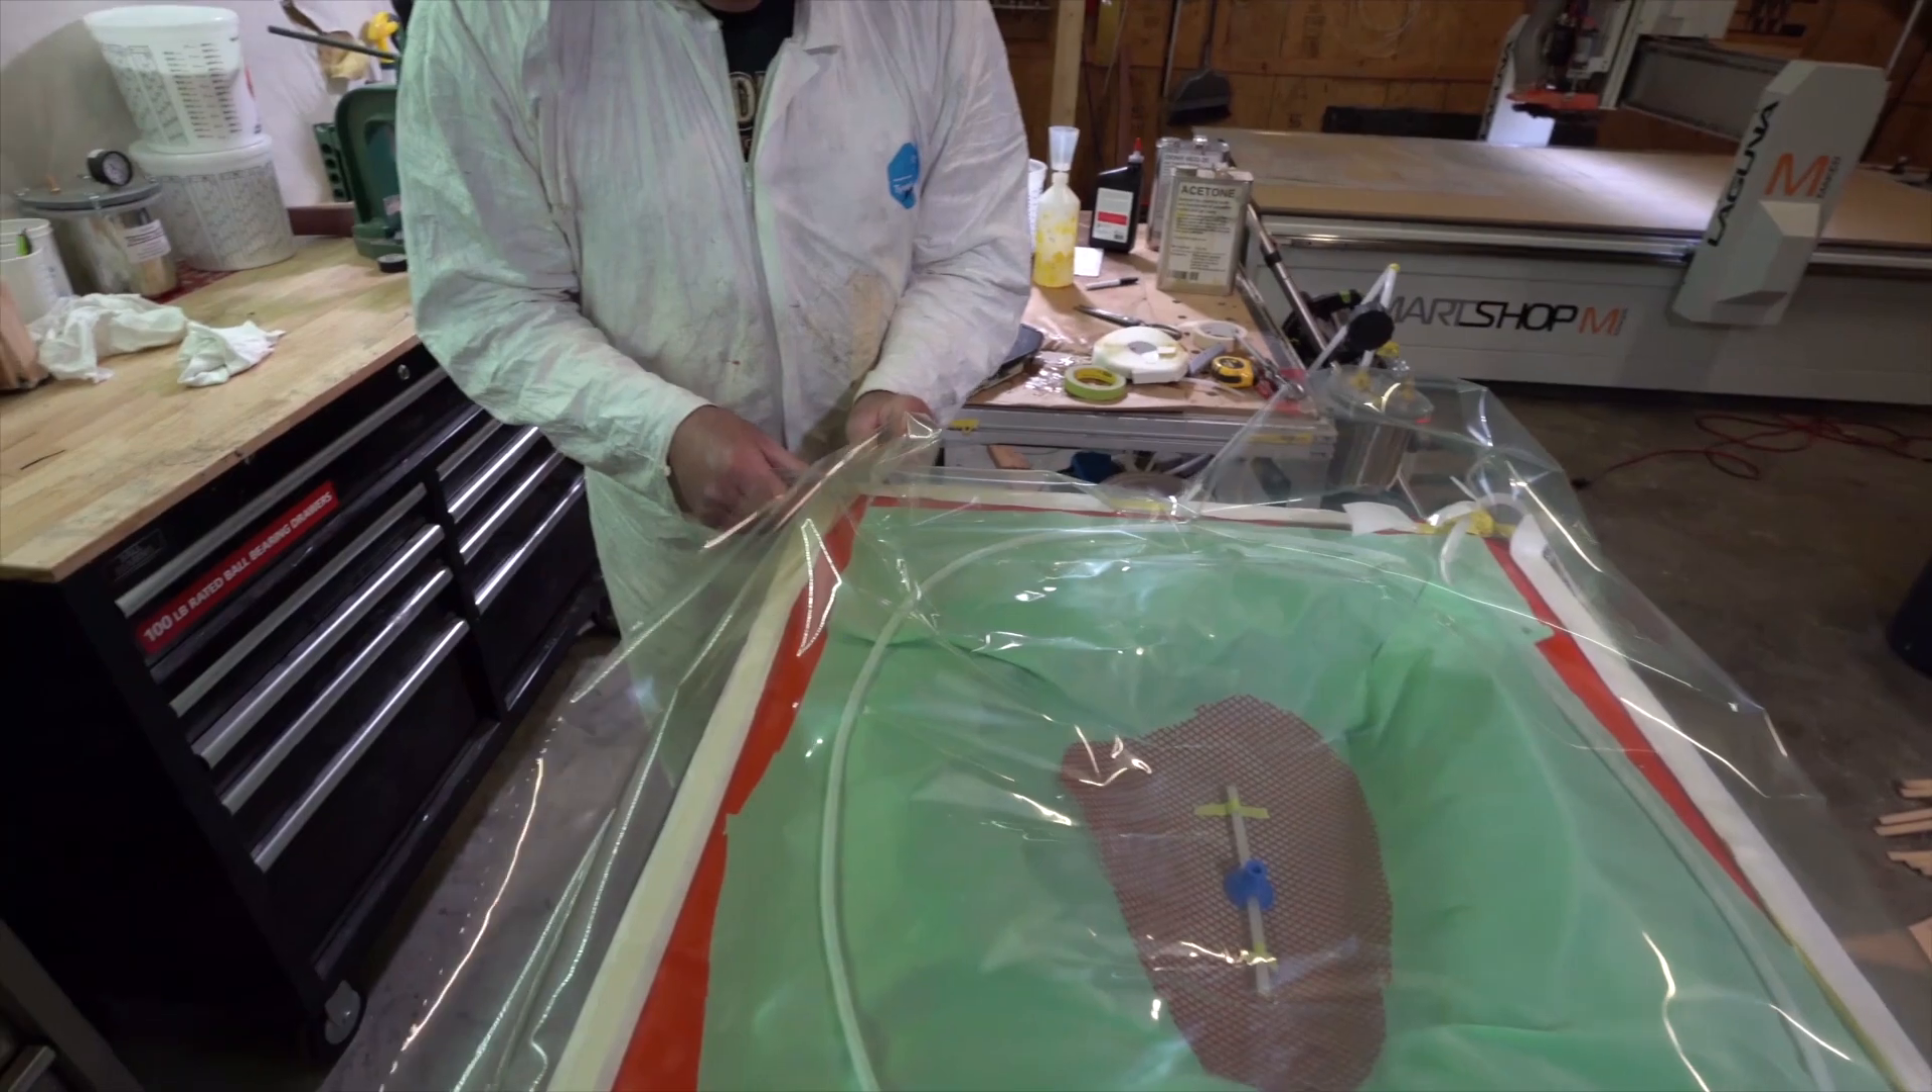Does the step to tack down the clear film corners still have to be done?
Yes.